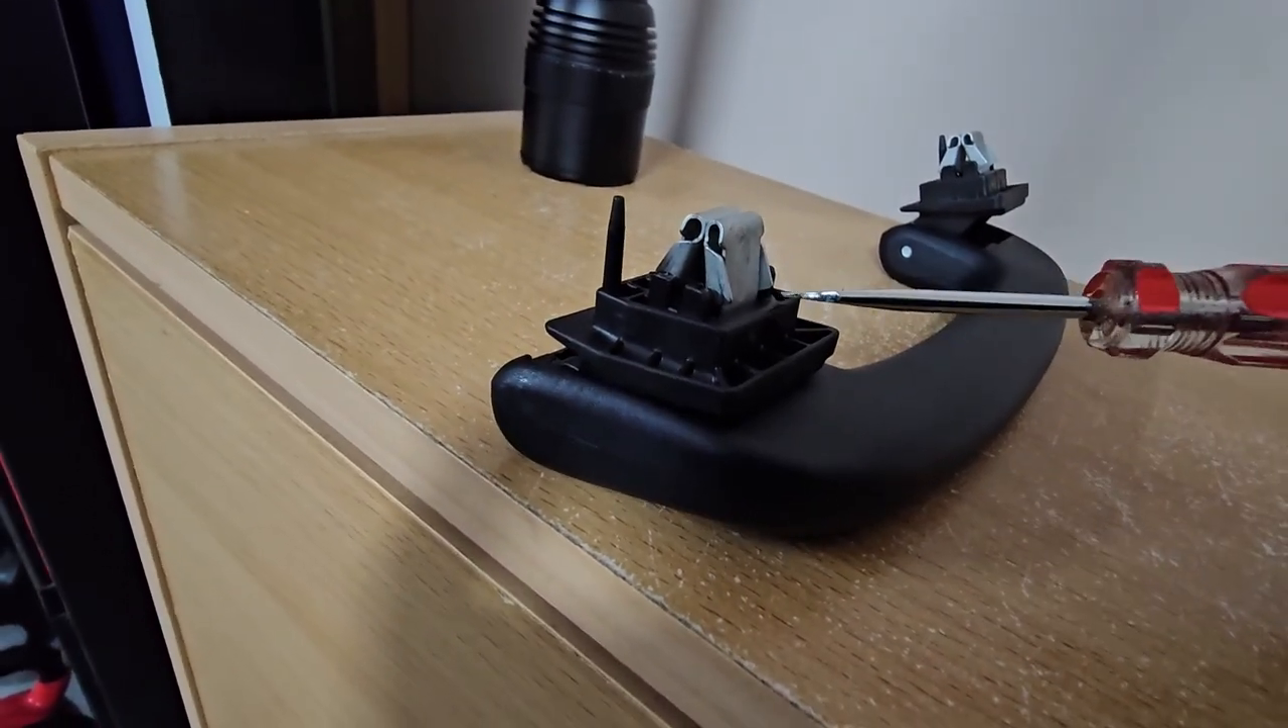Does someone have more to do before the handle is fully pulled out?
No.